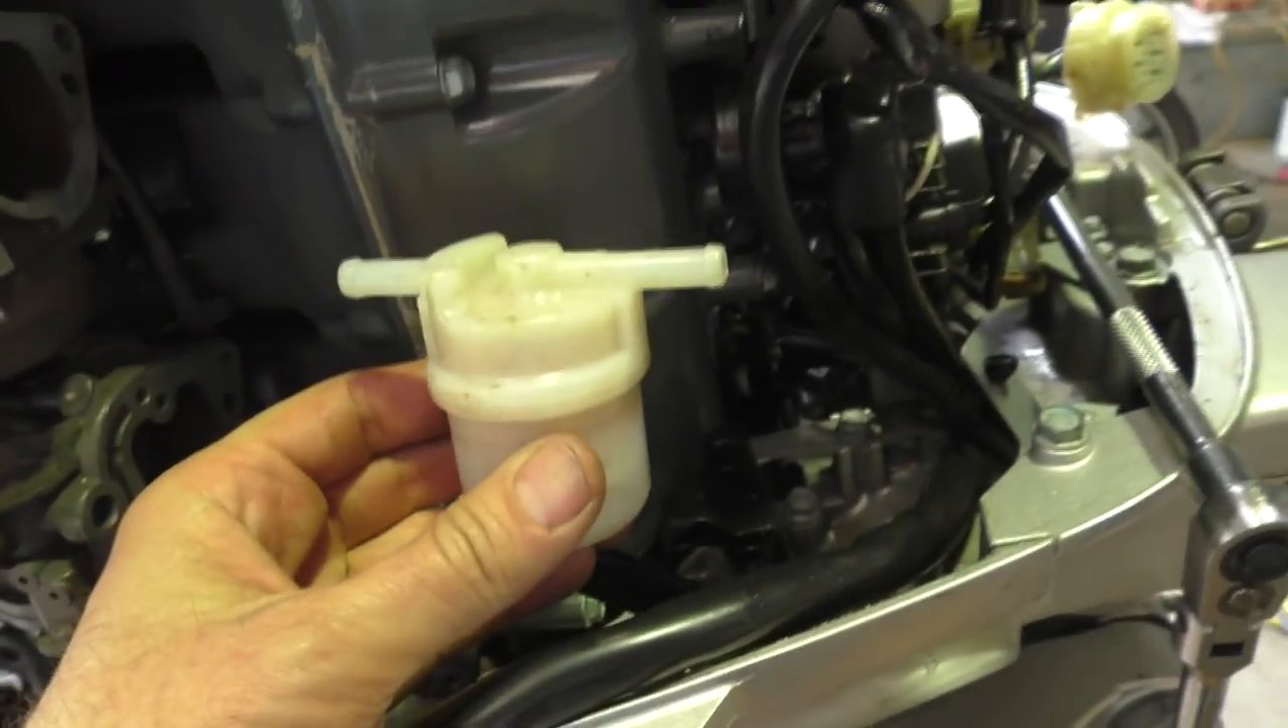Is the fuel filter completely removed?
Yes.